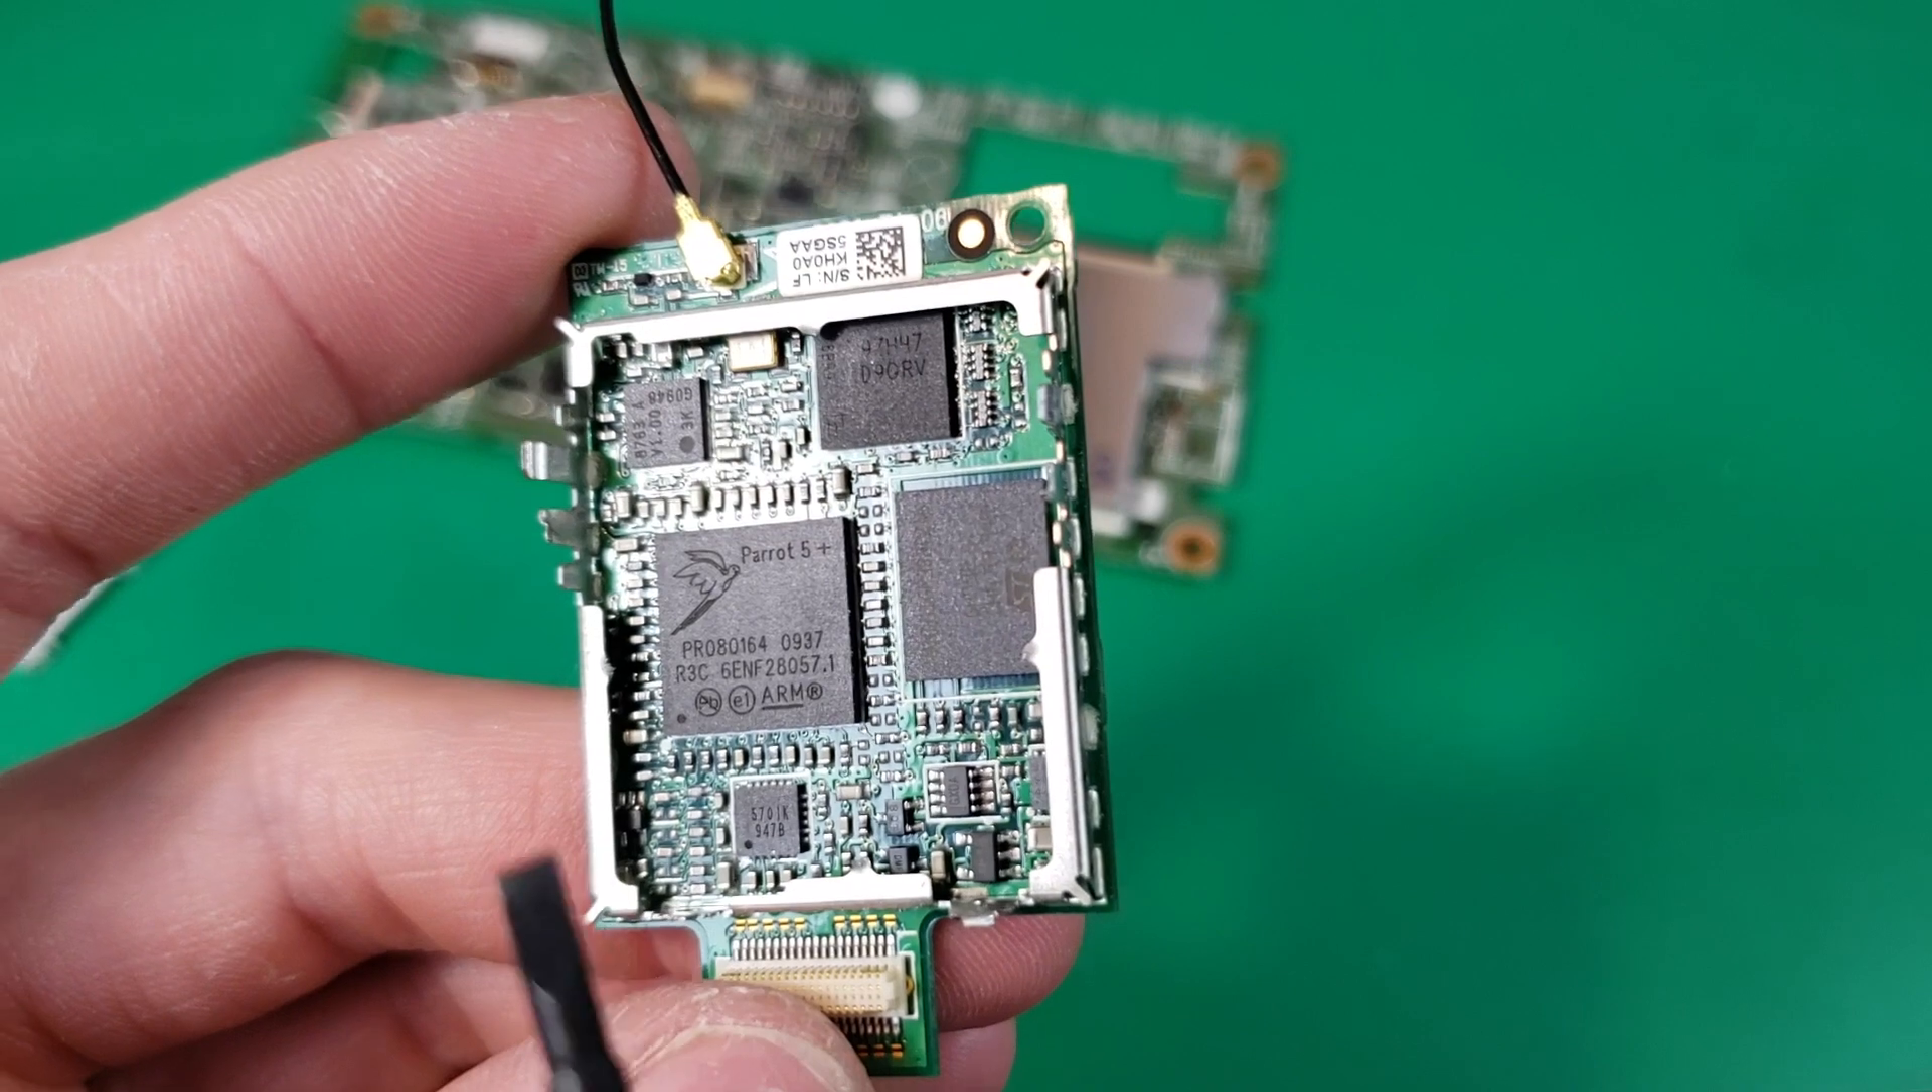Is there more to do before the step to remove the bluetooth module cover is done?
No.